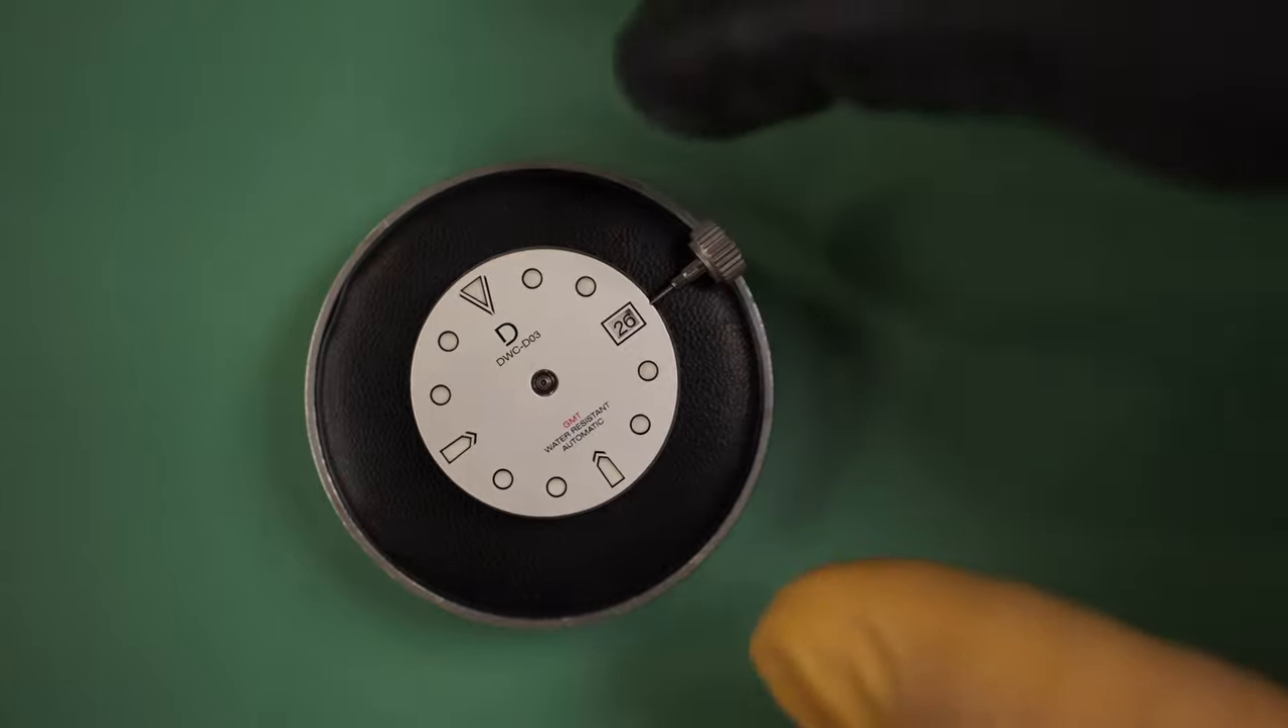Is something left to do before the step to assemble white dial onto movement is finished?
No.